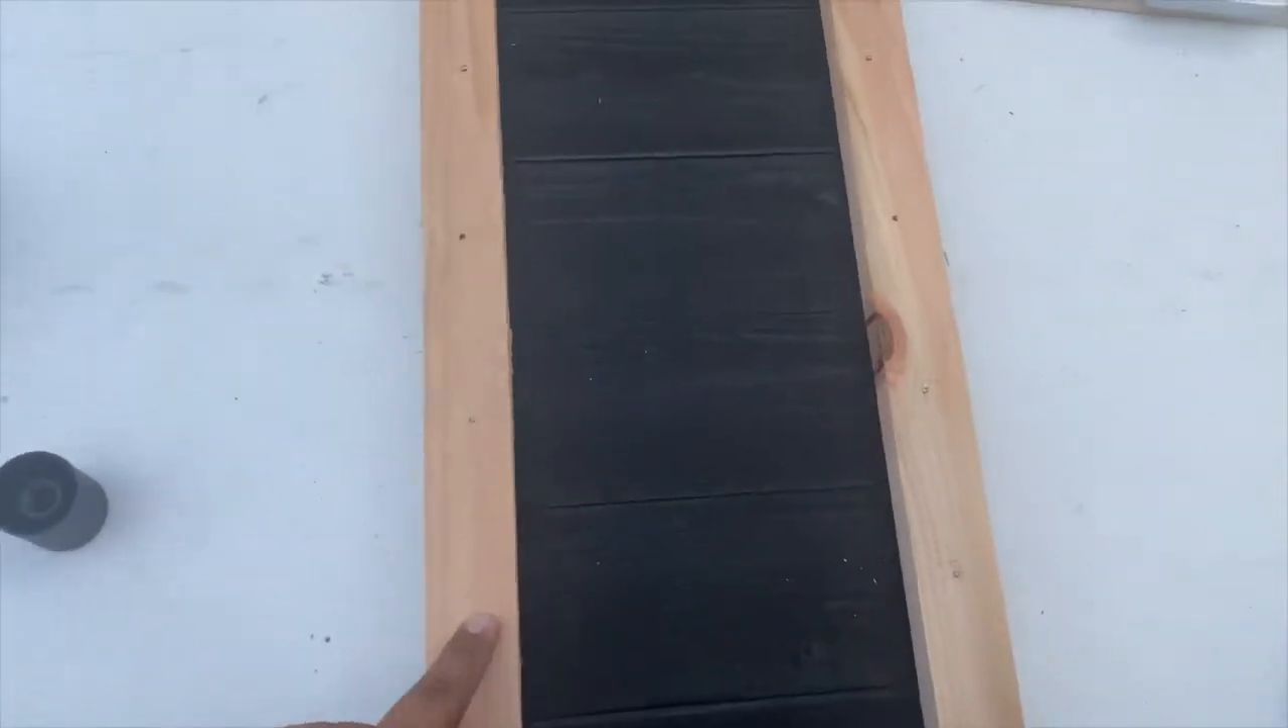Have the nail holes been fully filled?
No.